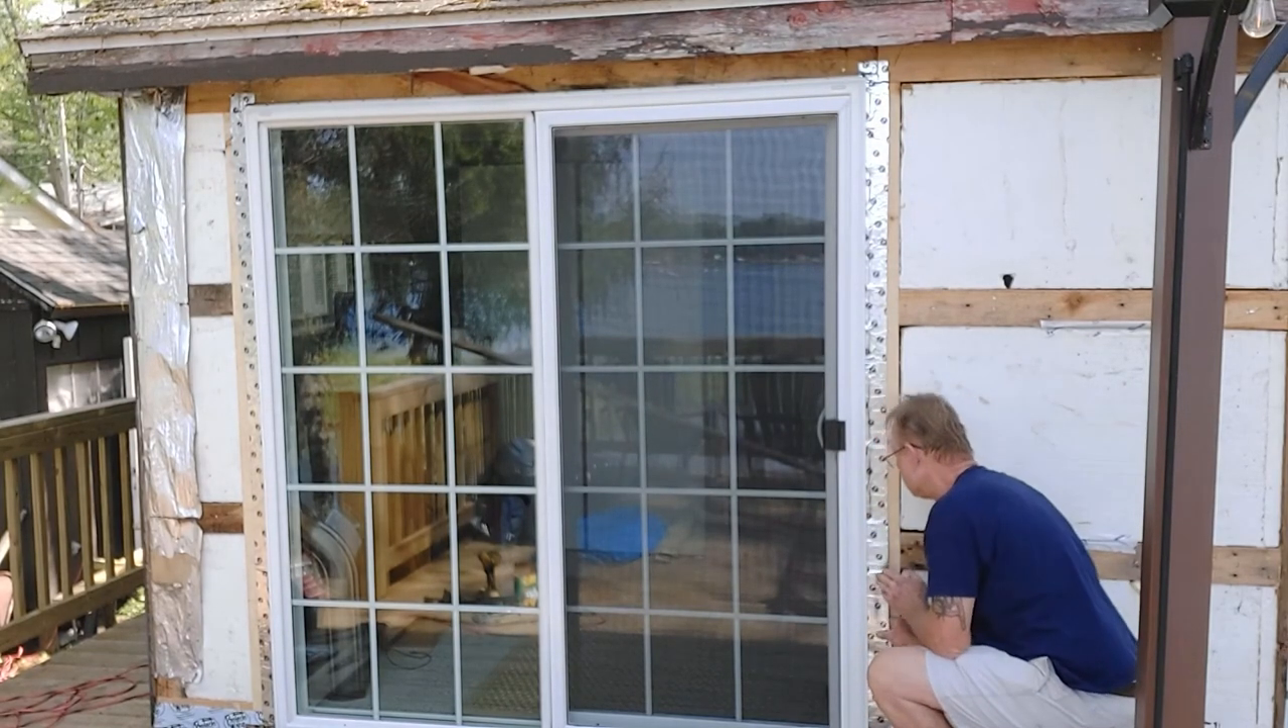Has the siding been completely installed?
No.